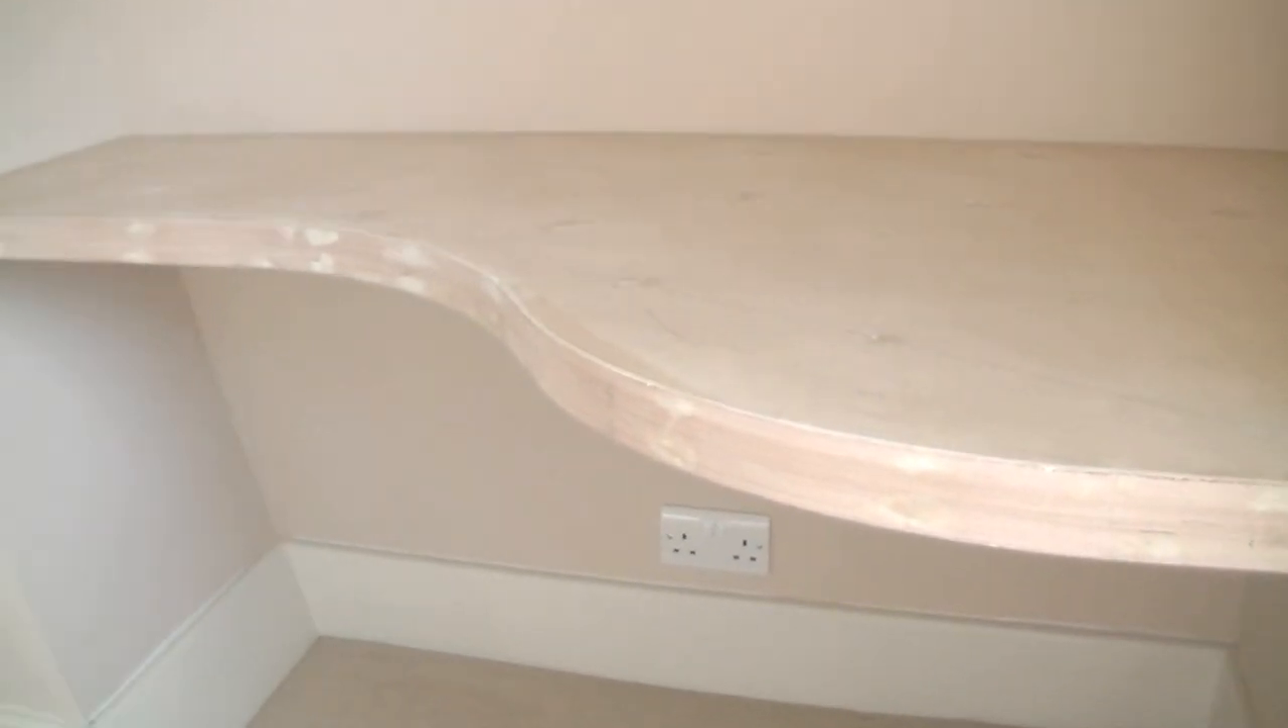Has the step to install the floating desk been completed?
Yes.